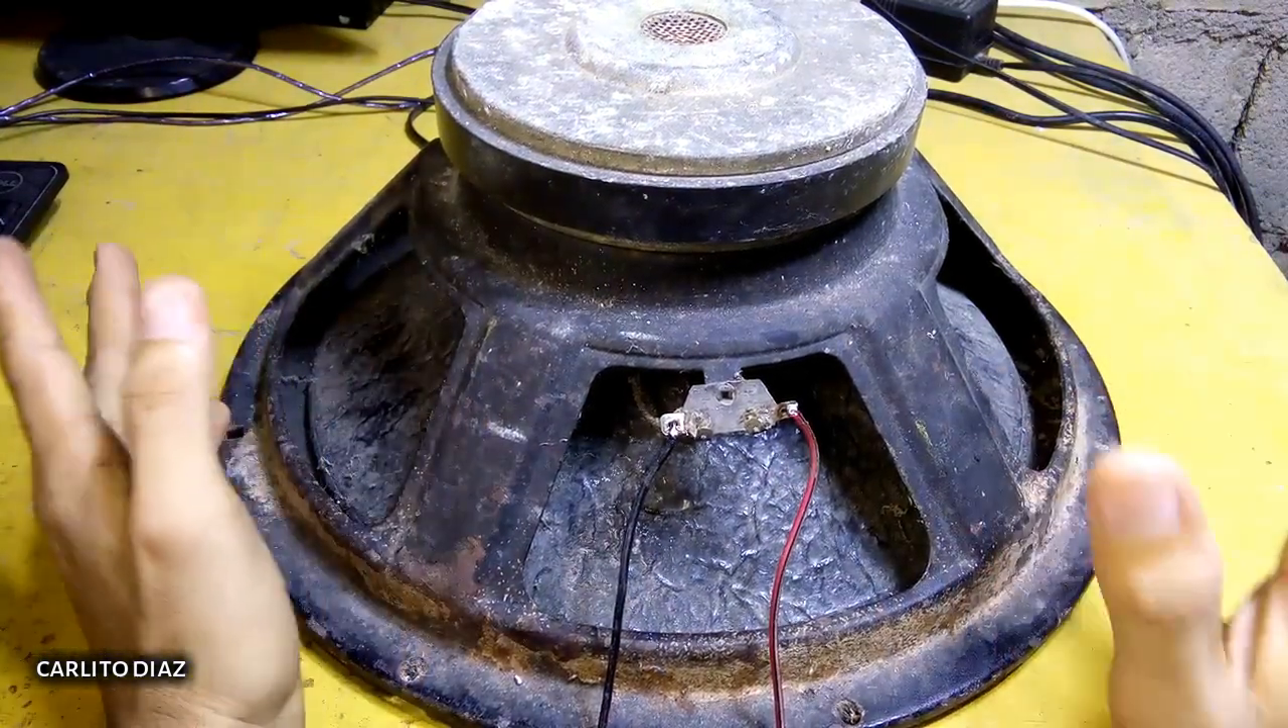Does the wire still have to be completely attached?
No.